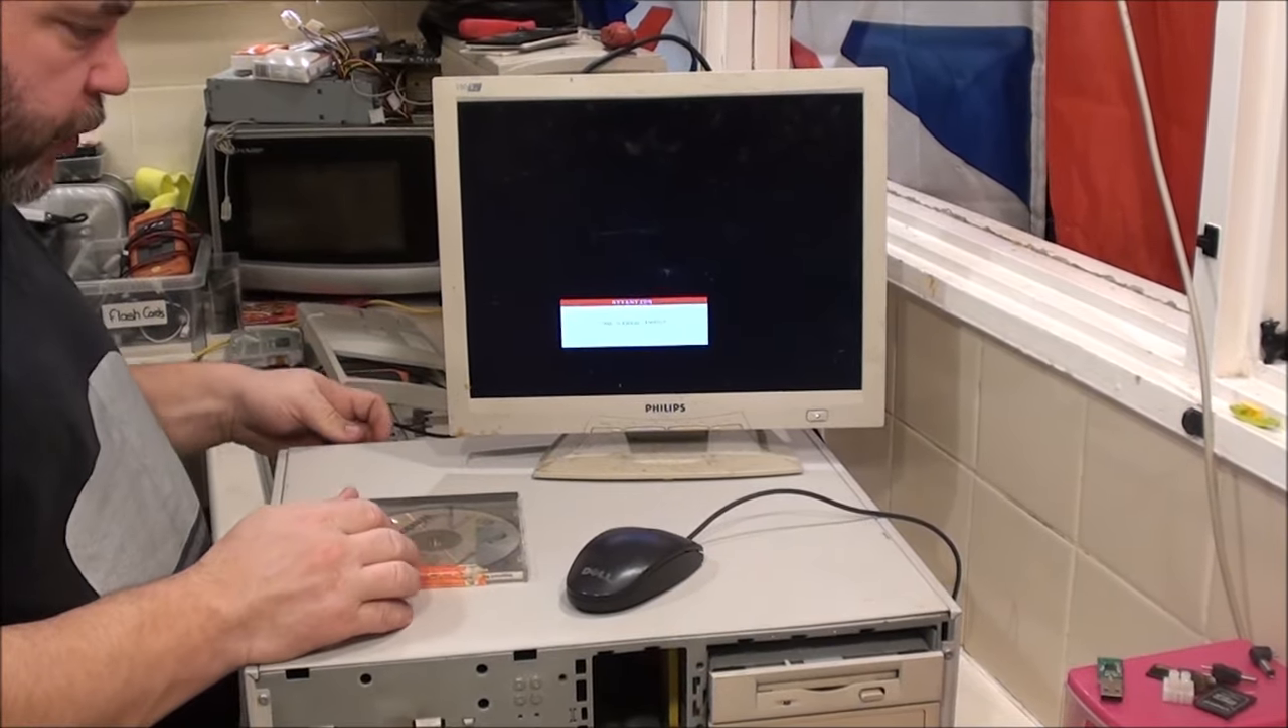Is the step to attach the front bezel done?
No.